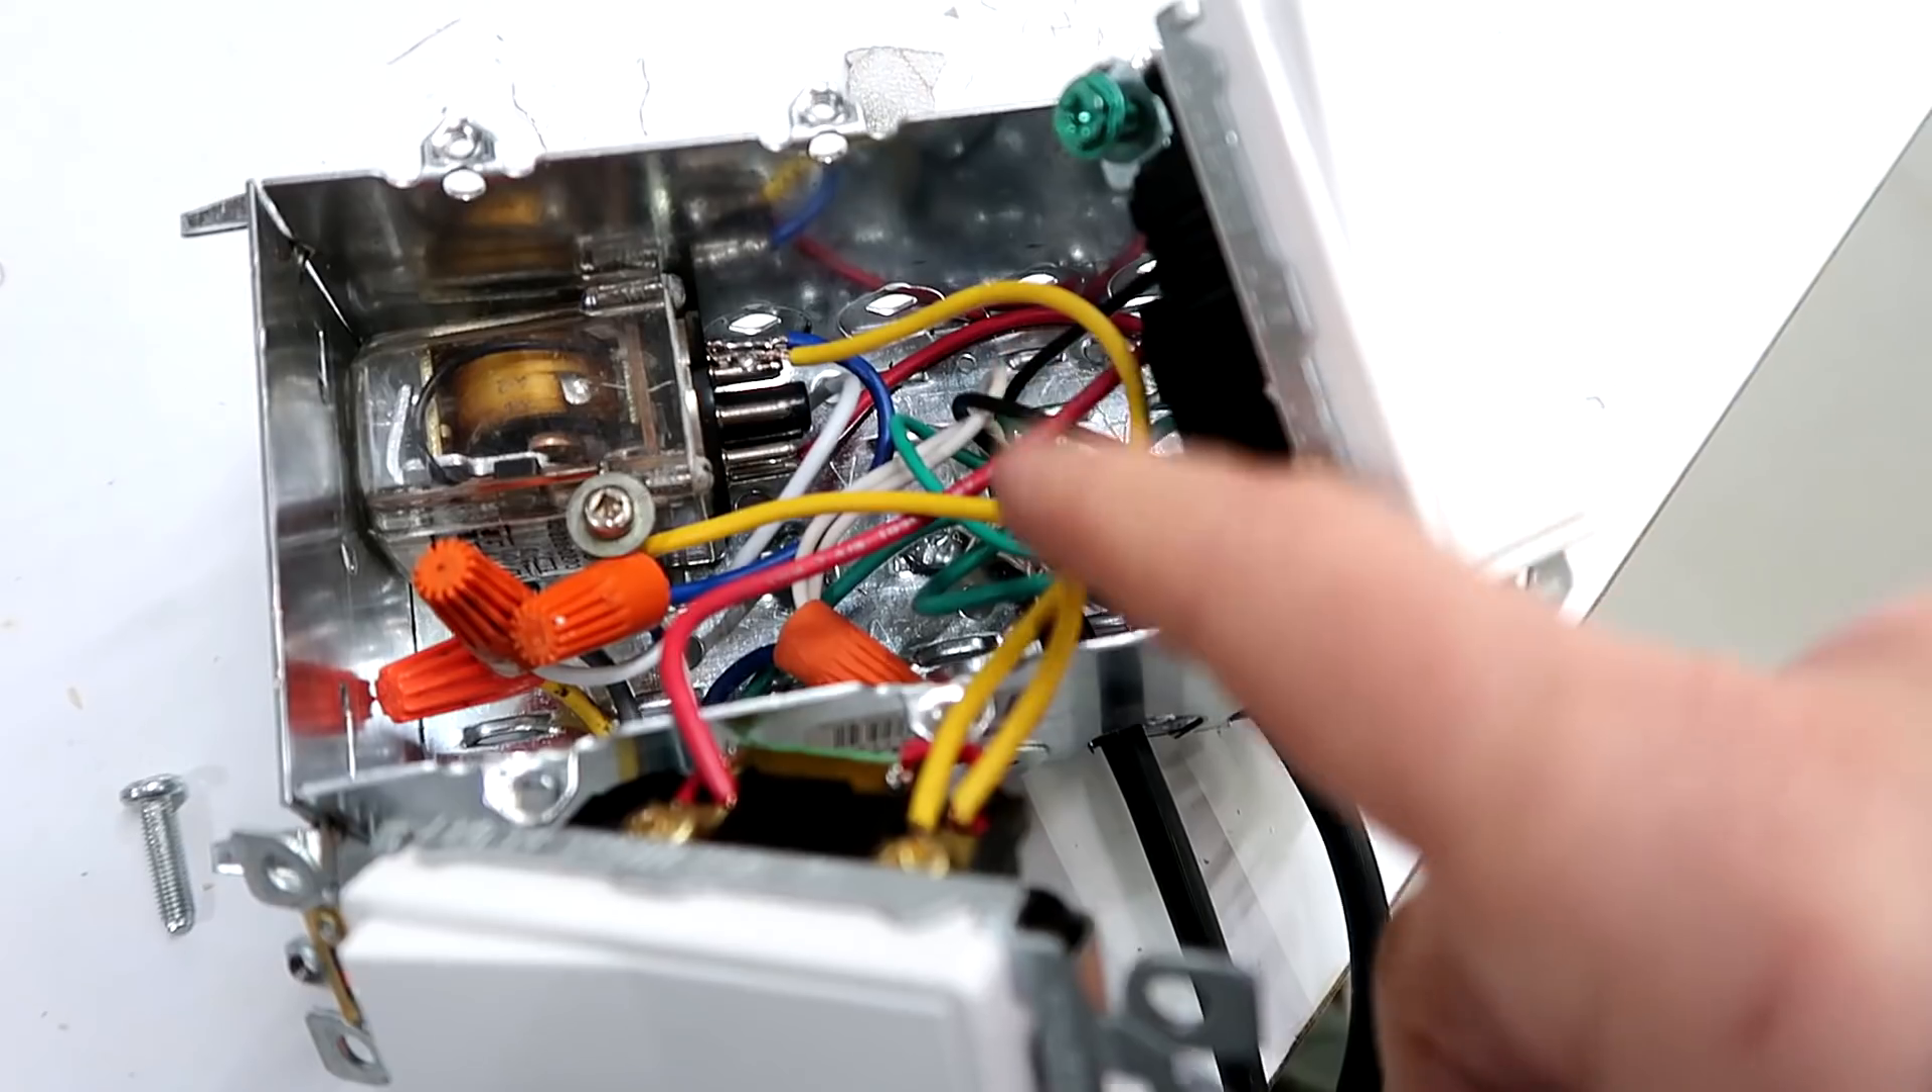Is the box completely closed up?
No.